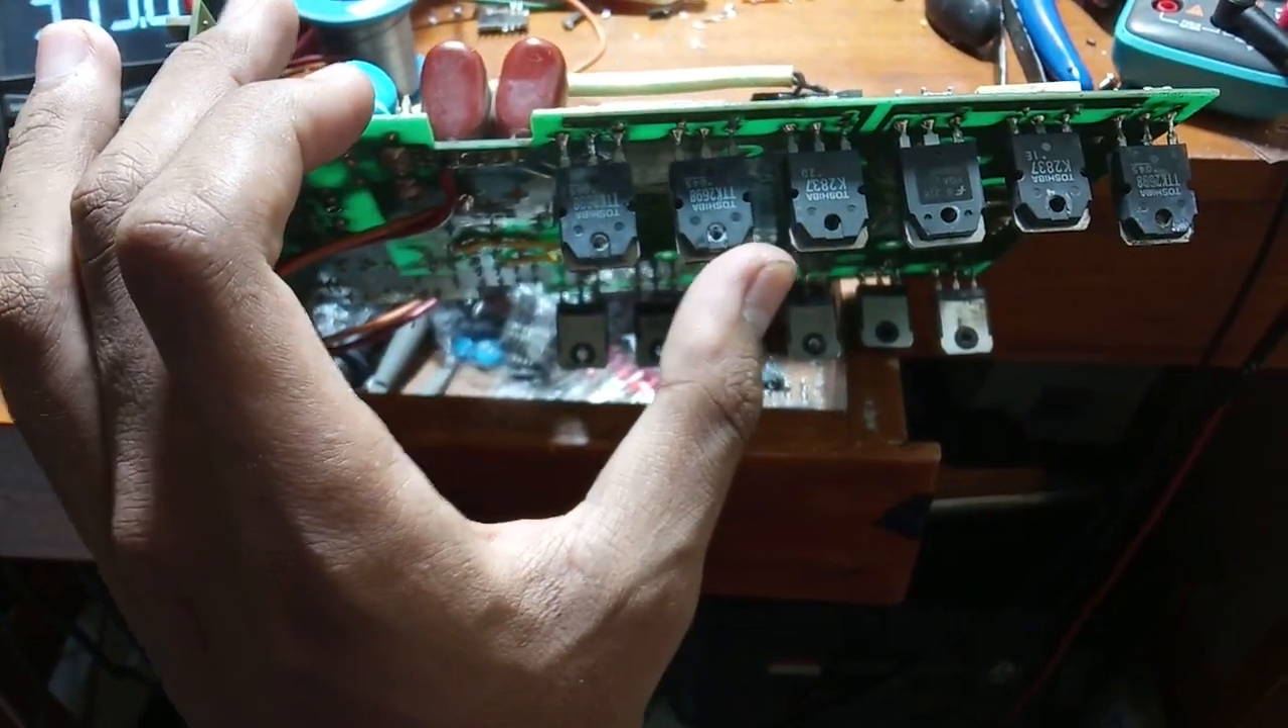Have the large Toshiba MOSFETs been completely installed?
Yes.